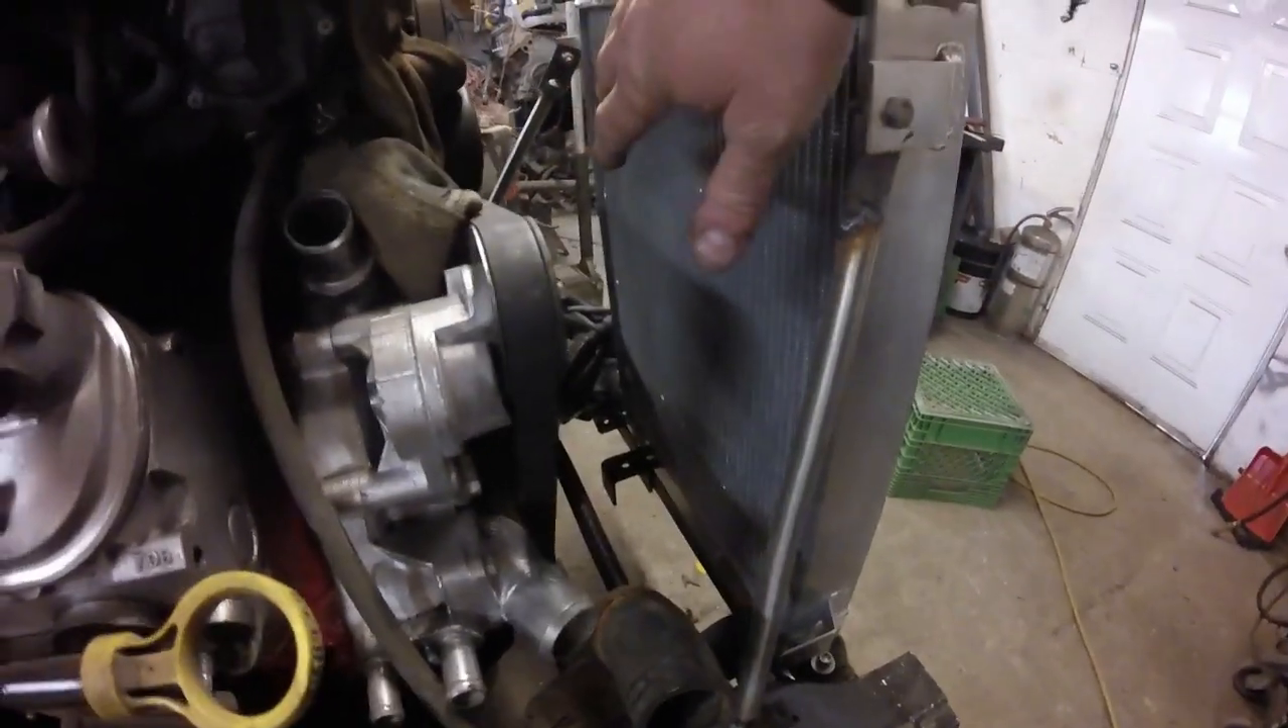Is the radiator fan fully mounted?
No.